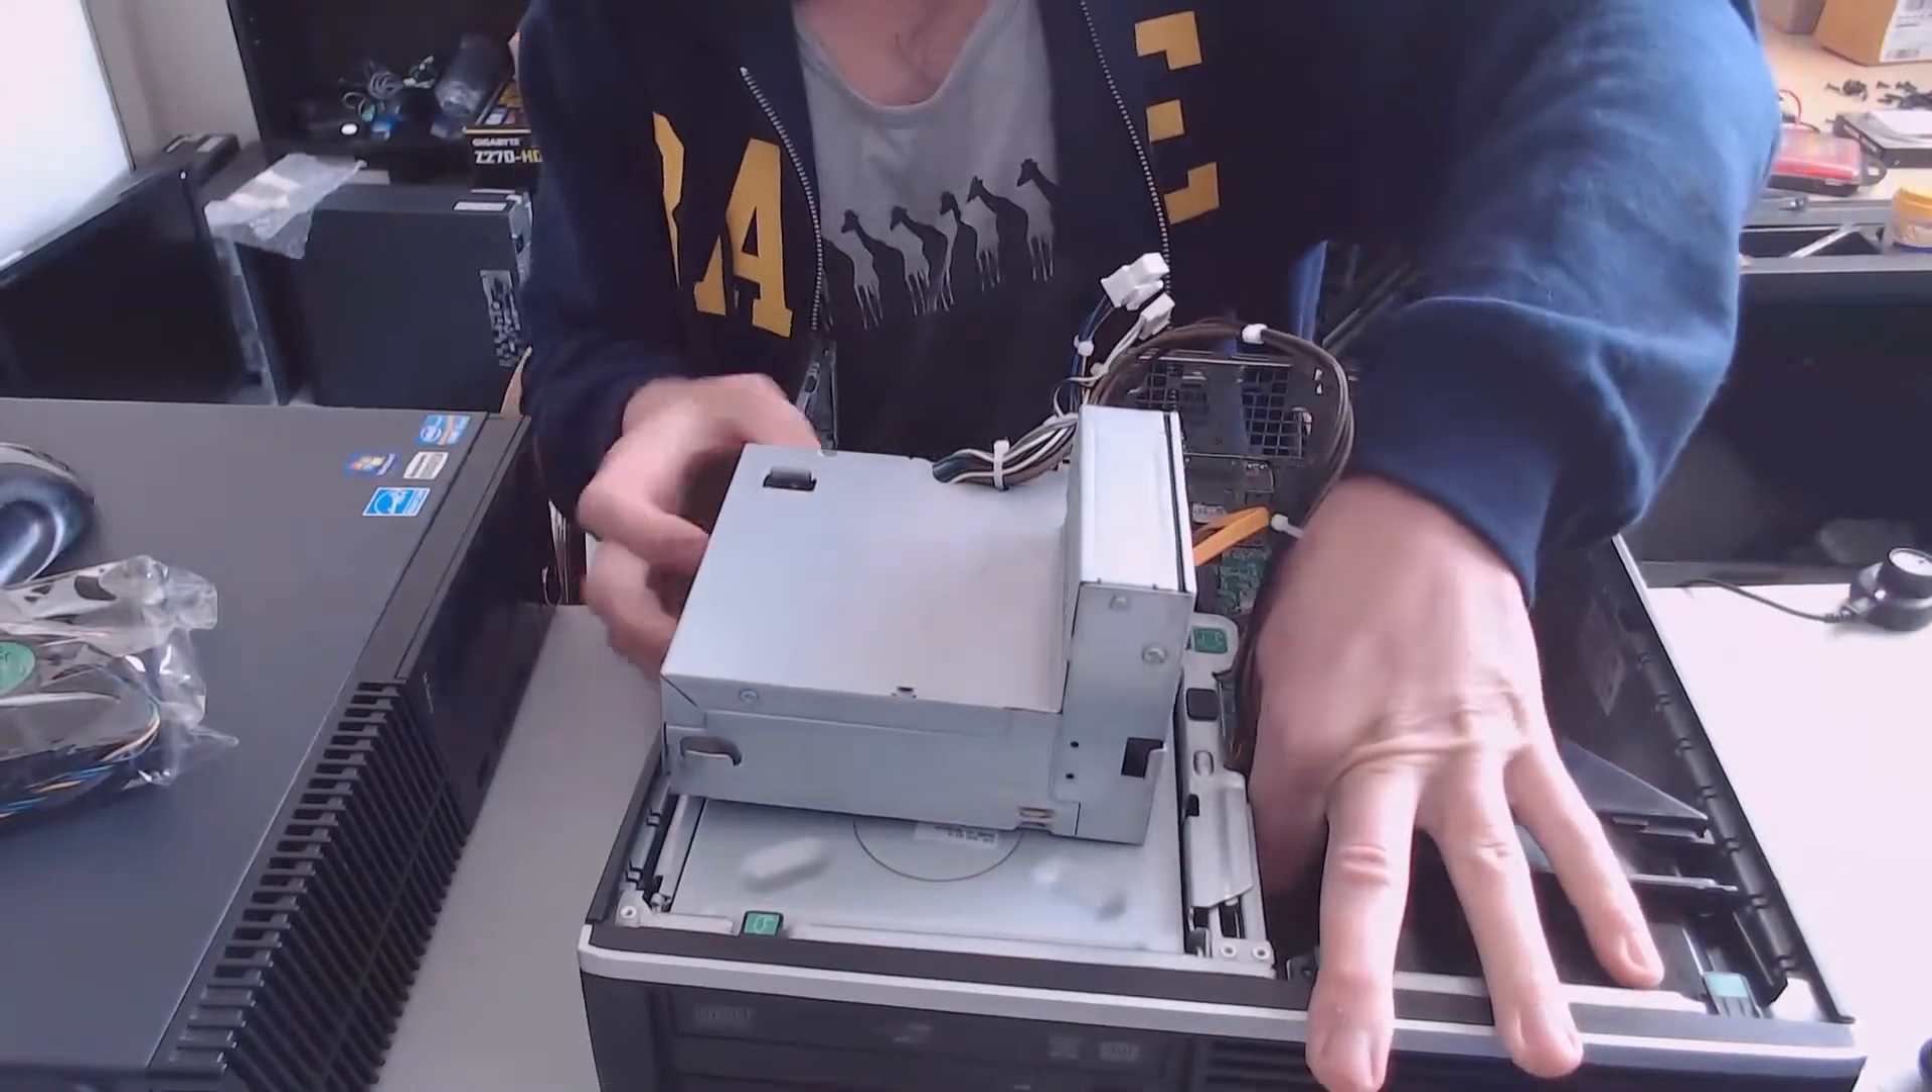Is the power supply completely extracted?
No.